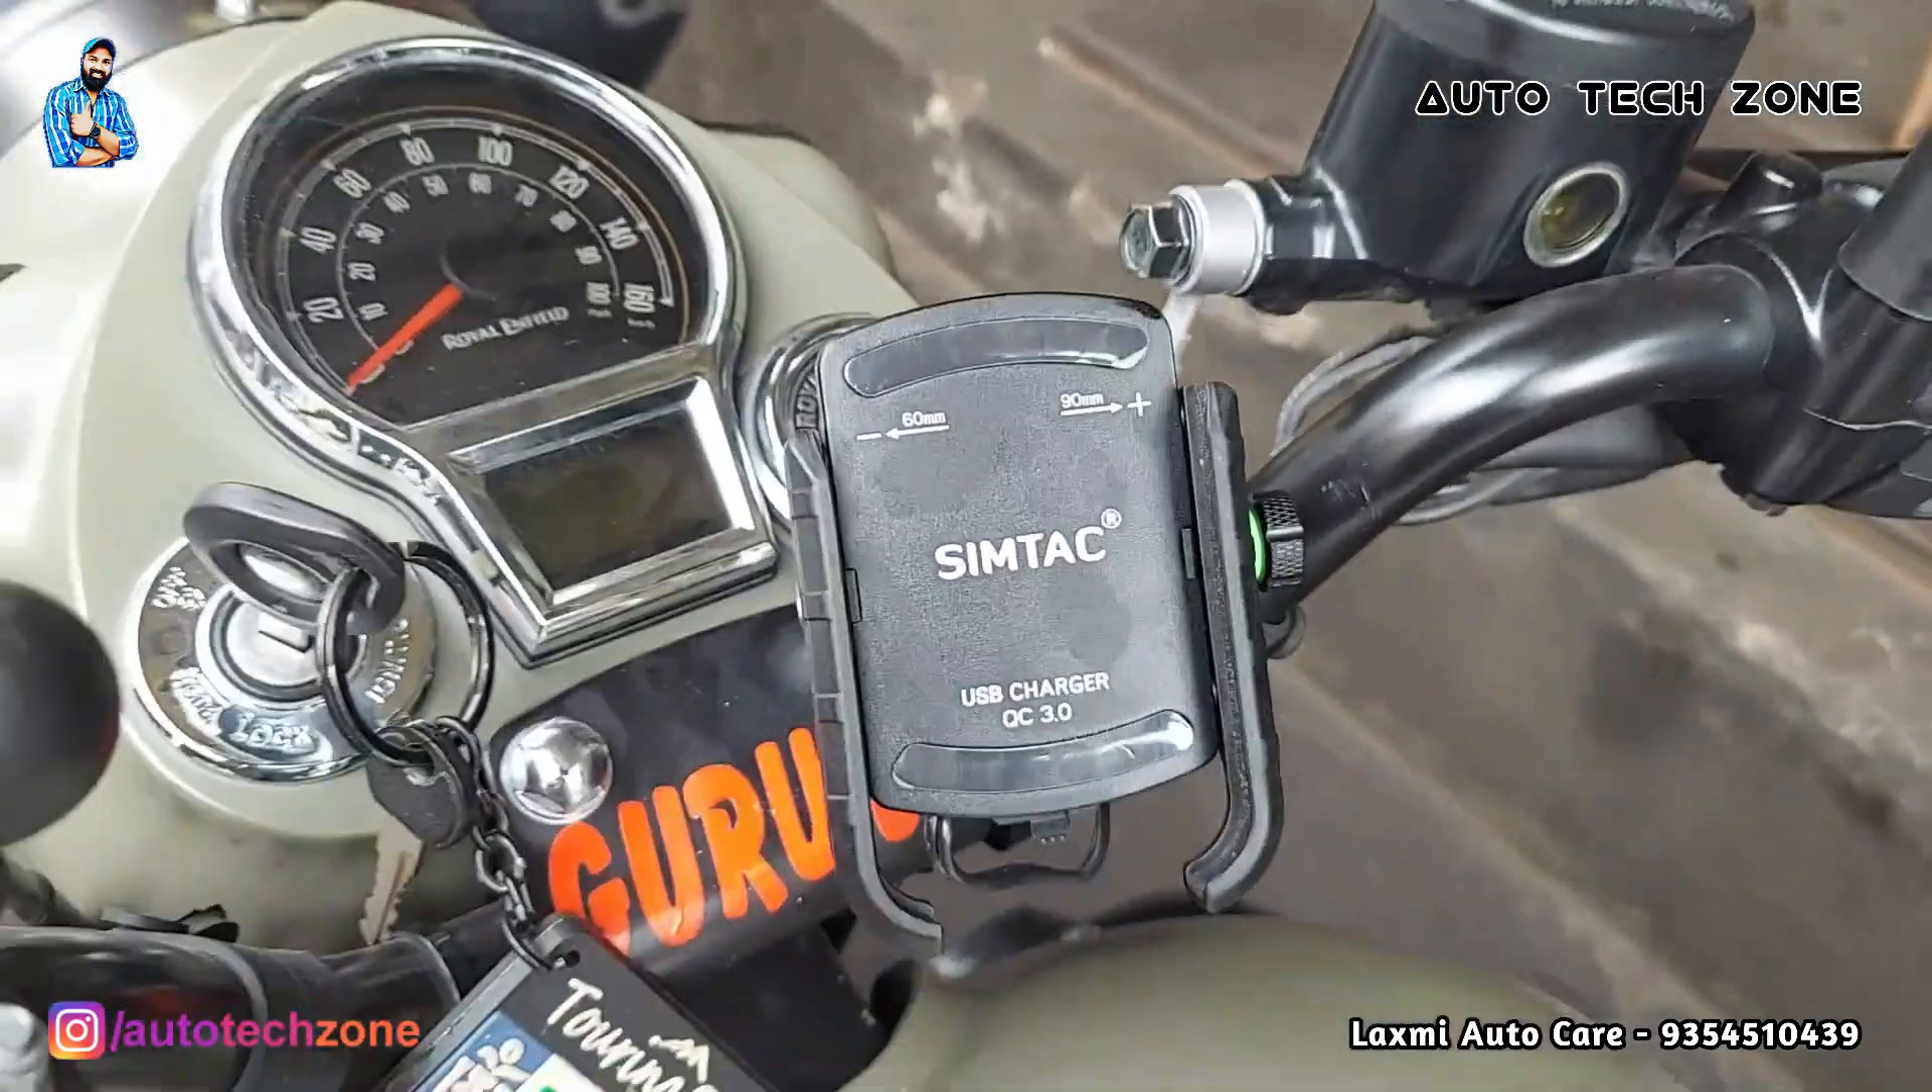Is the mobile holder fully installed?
Yes.